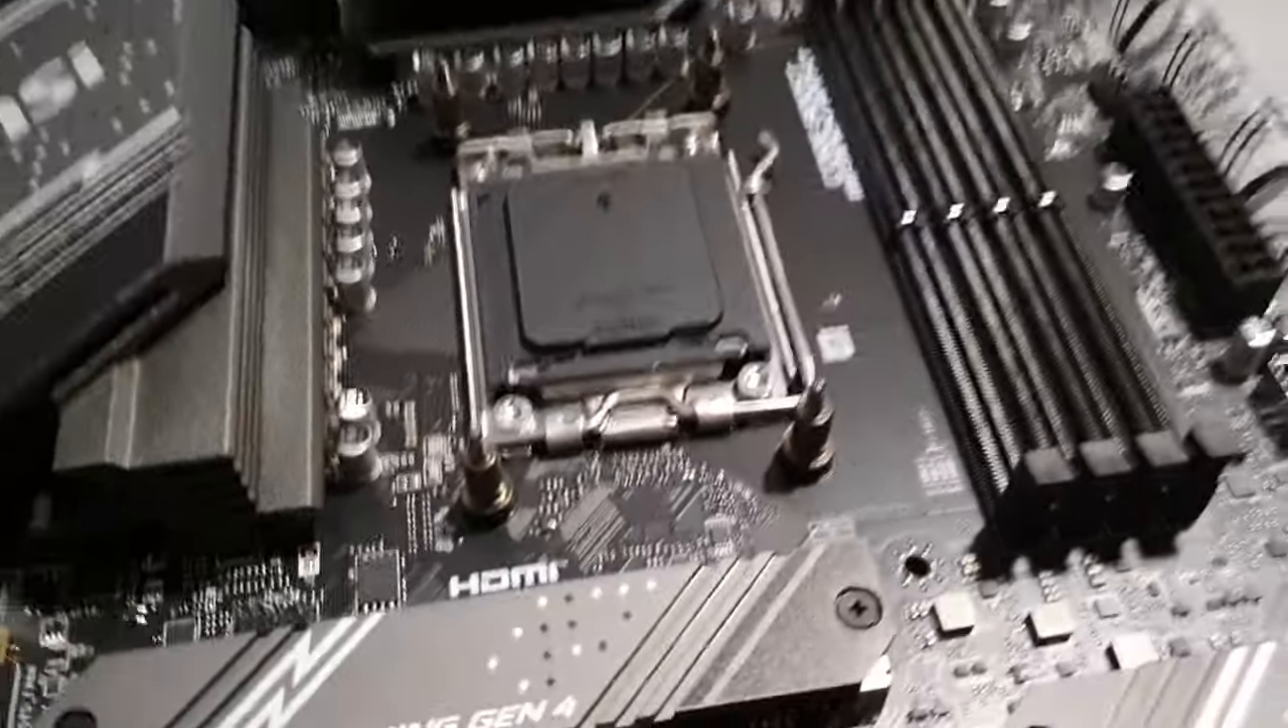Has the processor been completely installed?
No.